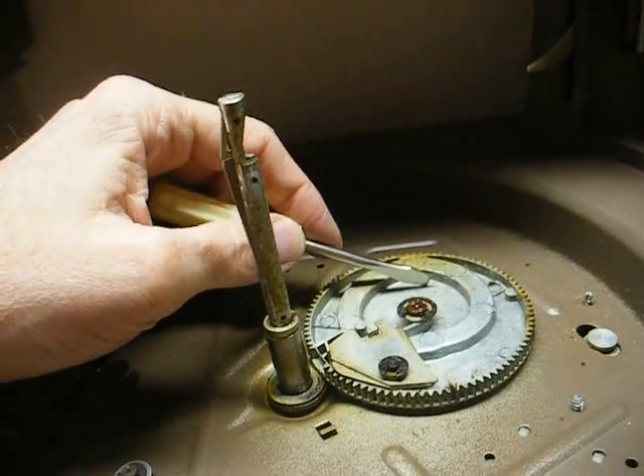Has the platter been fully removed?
Yes.